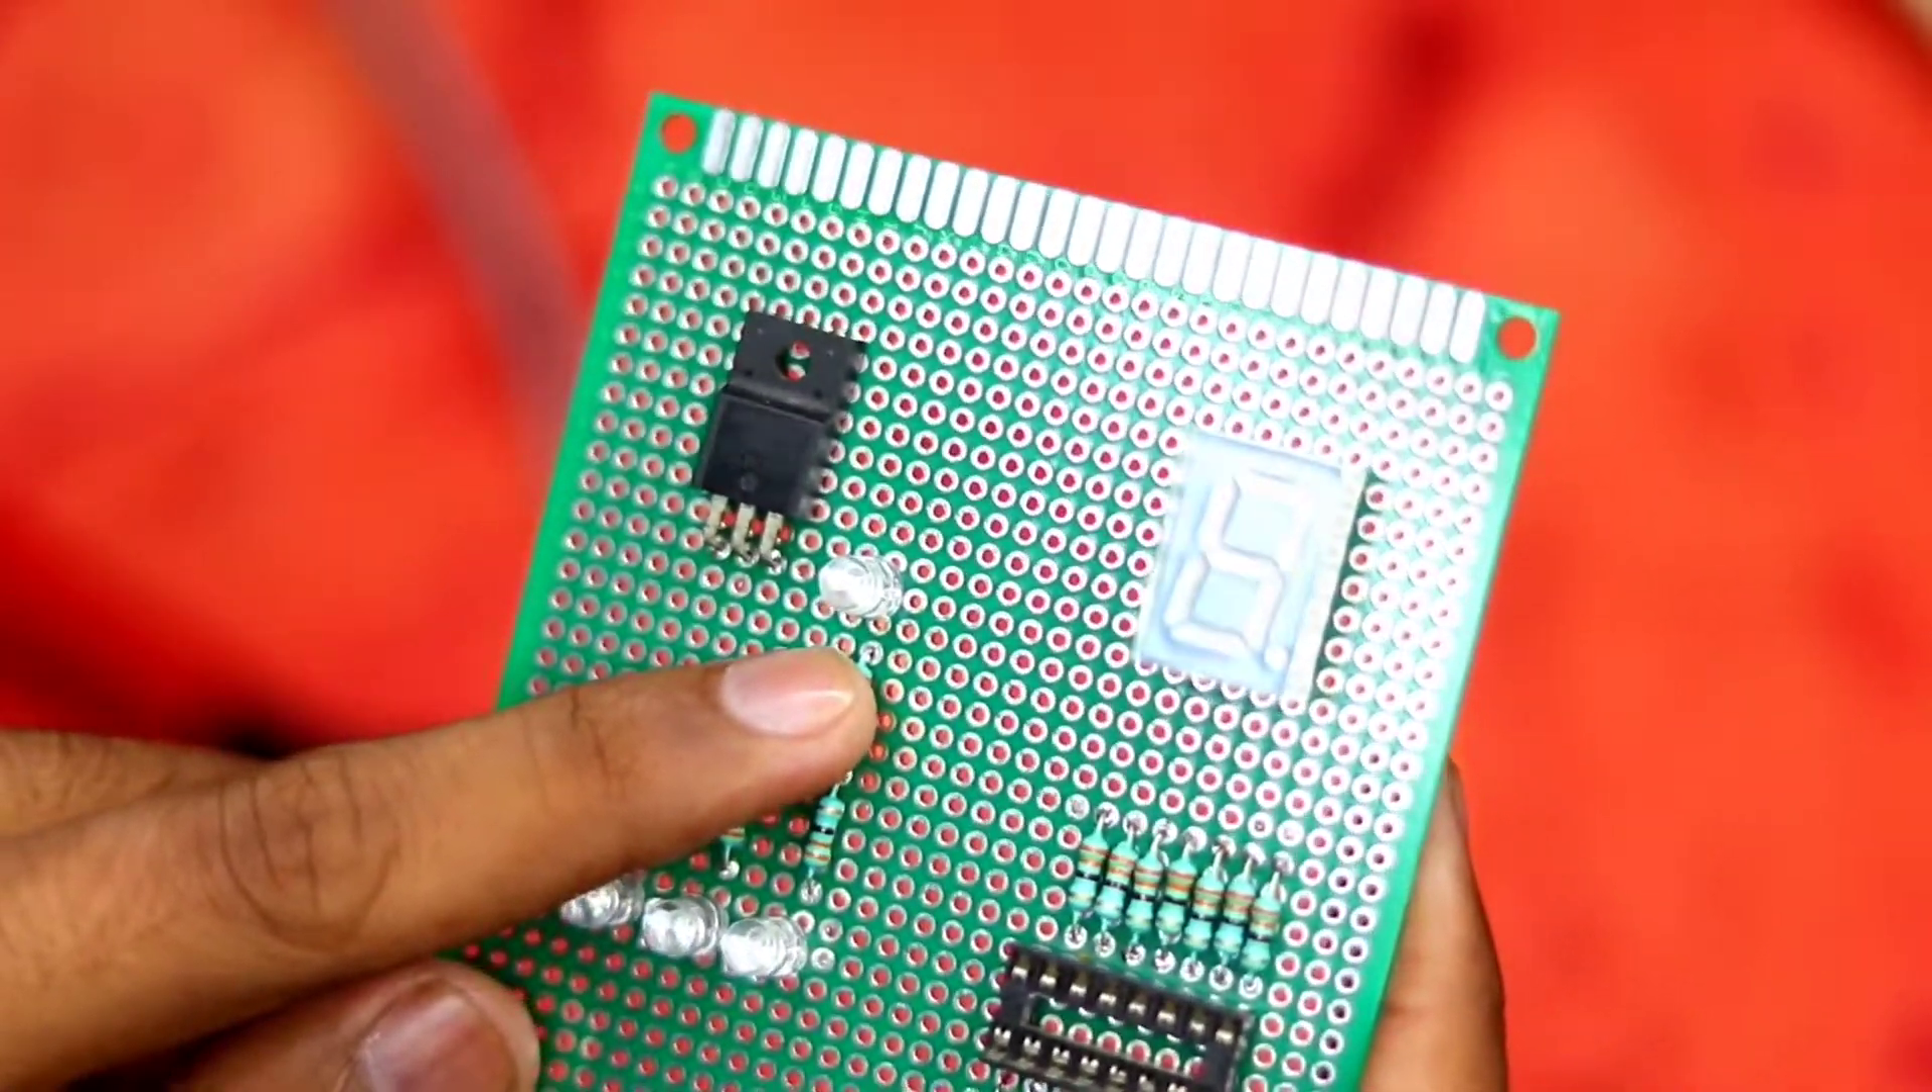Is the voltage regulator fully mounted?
Yes.